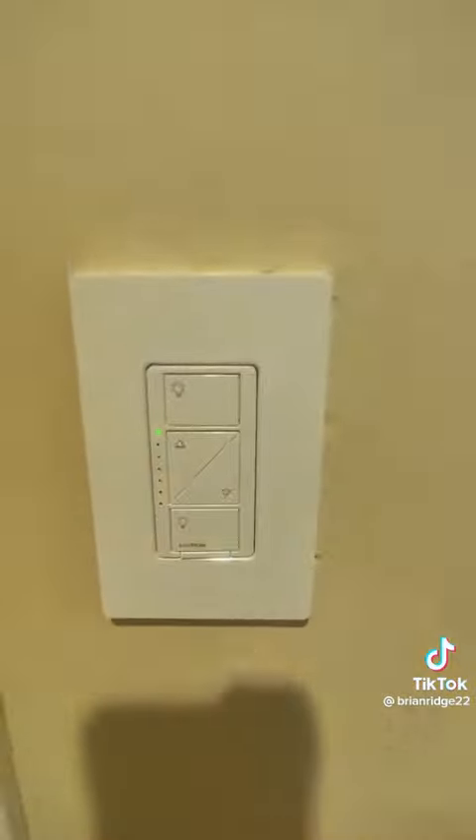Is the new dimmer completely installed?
Yes.